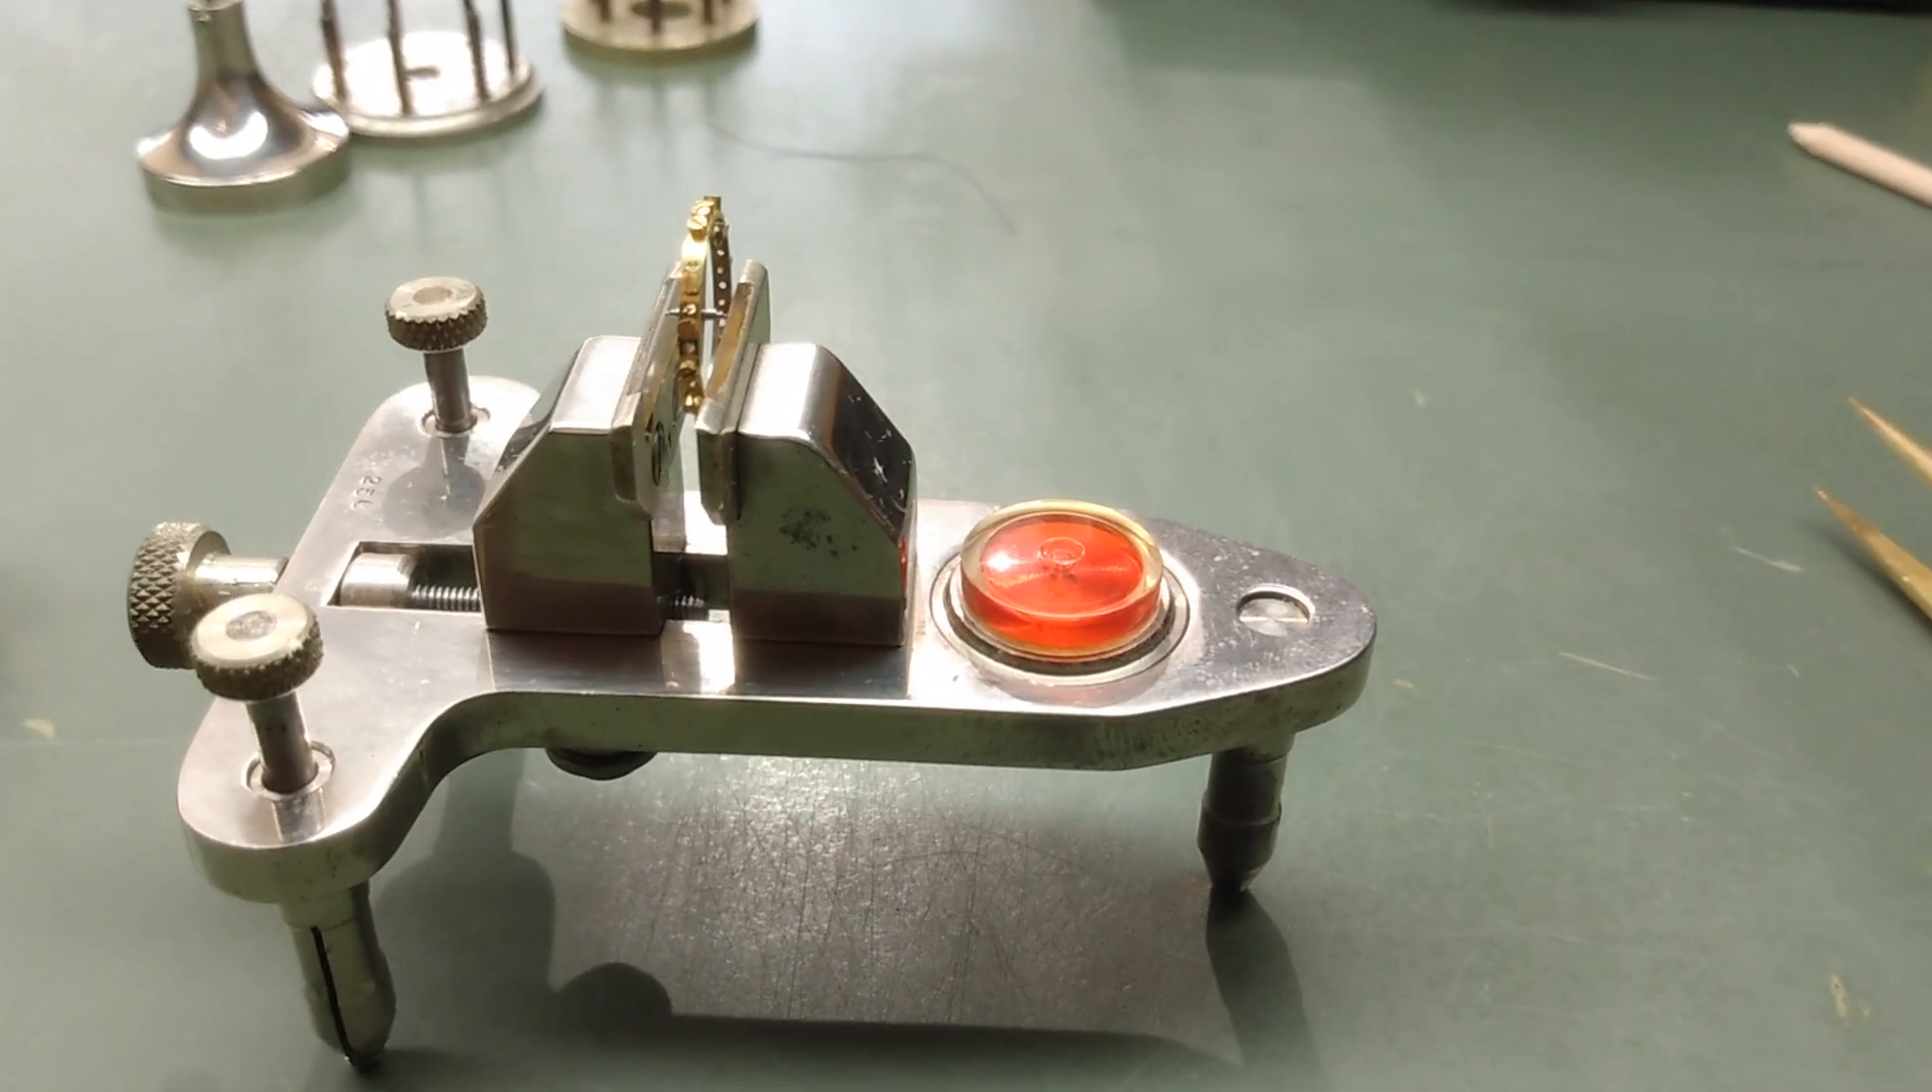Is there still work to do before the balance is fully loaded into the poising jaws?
No.